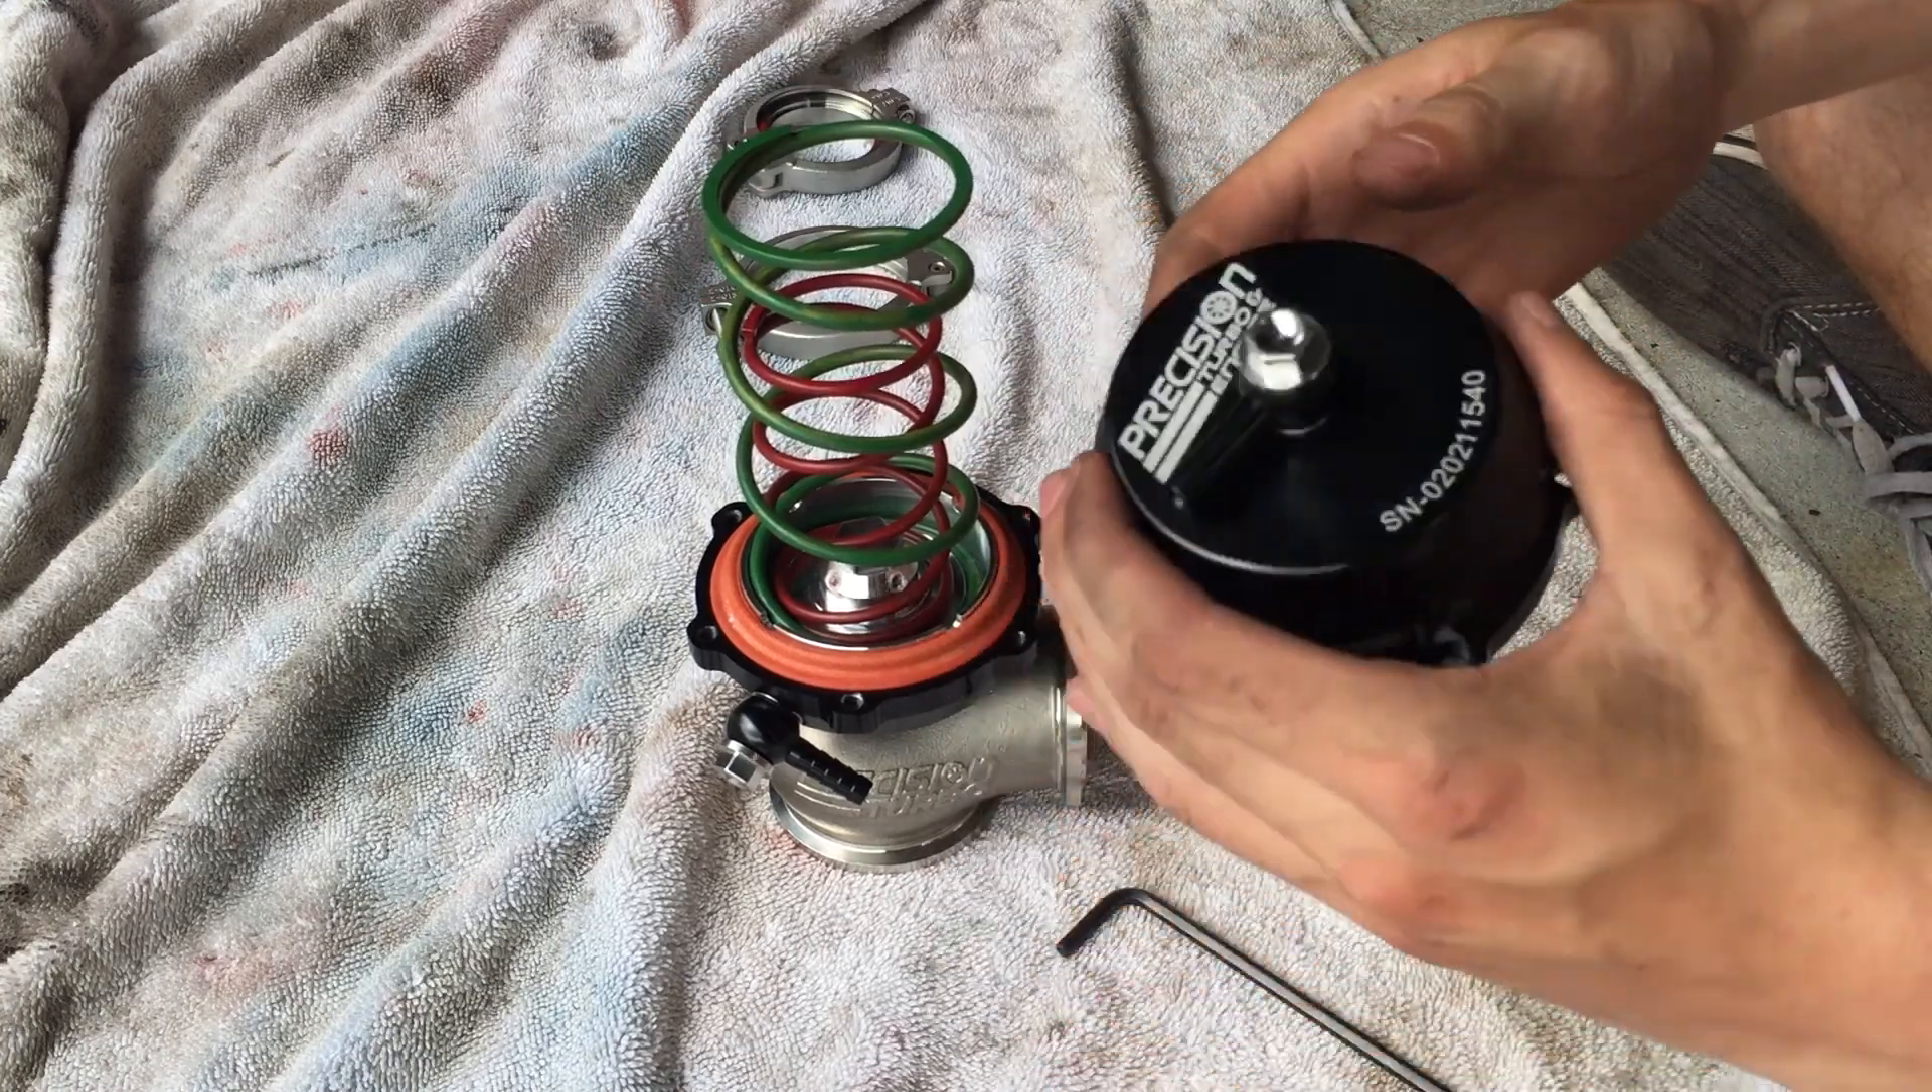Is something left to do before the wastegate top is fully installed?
Yes.